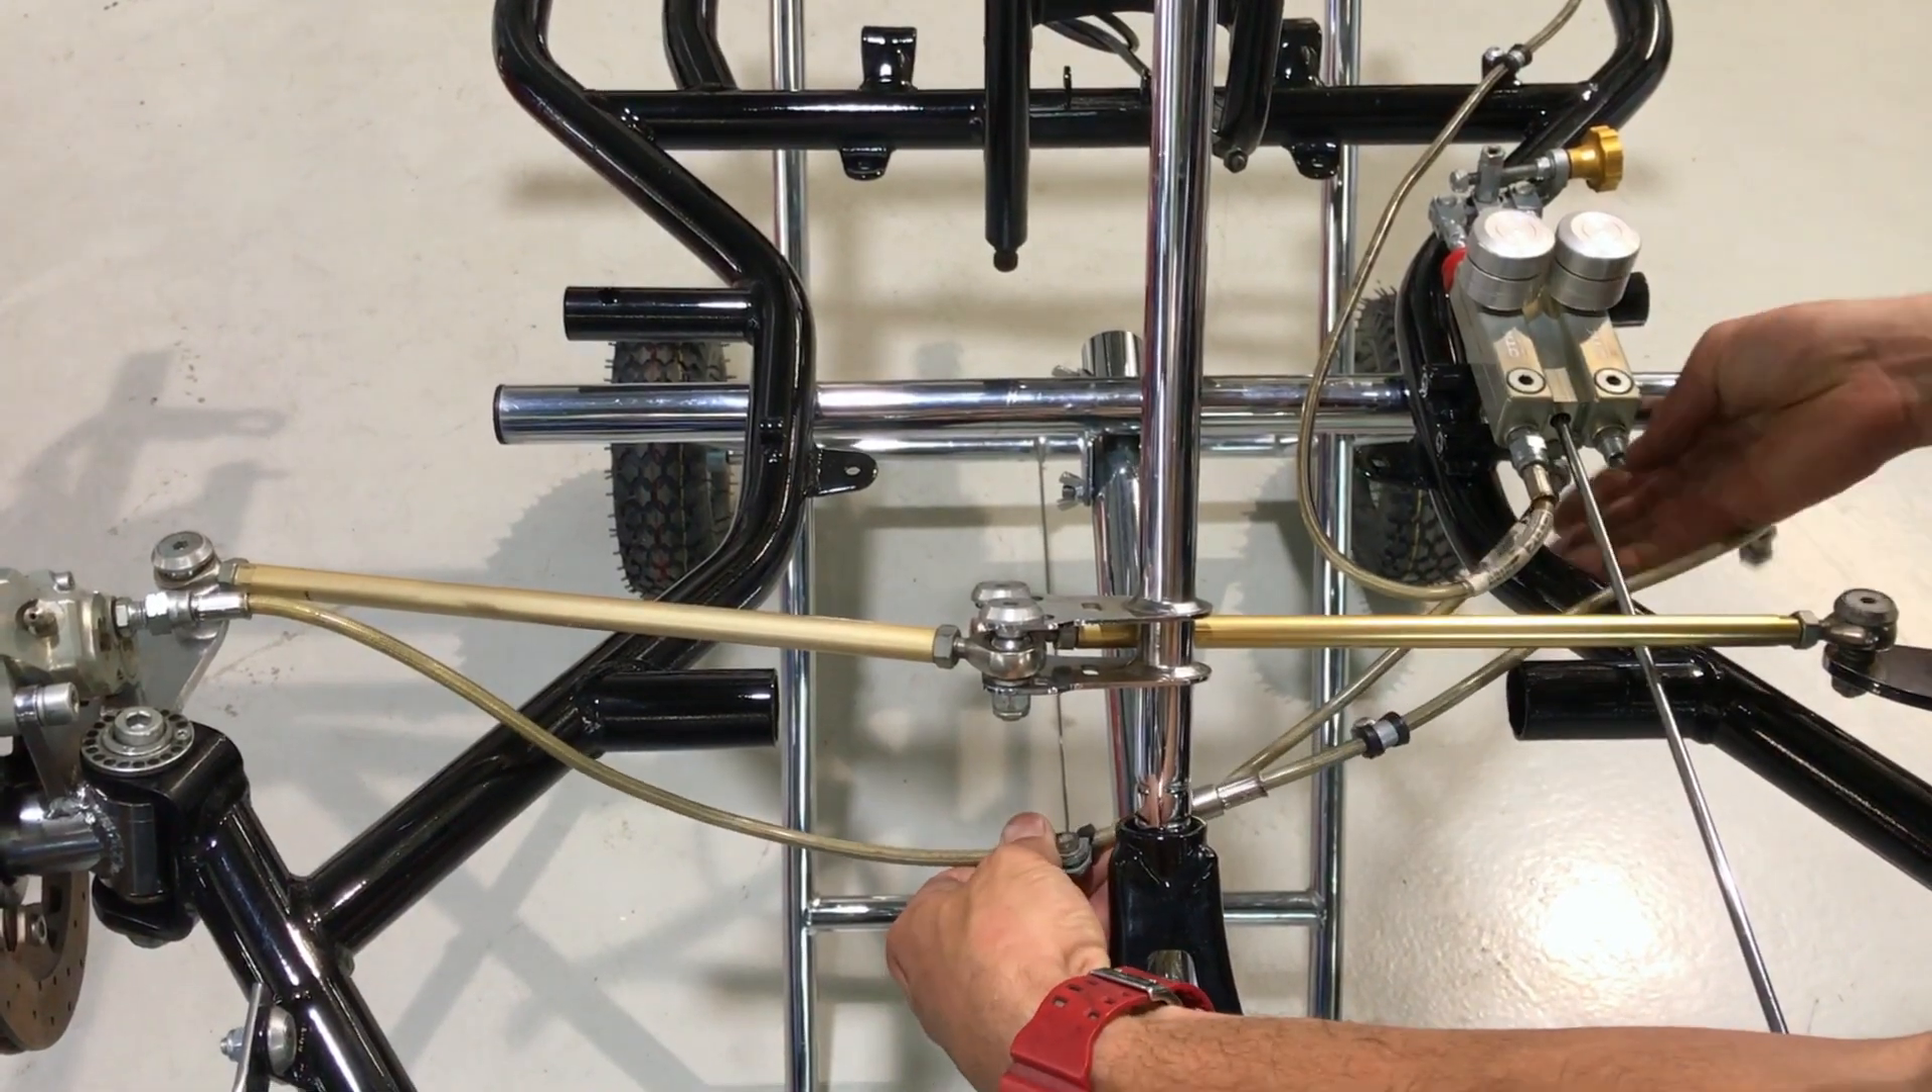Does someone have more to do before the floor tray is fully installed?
Yes.